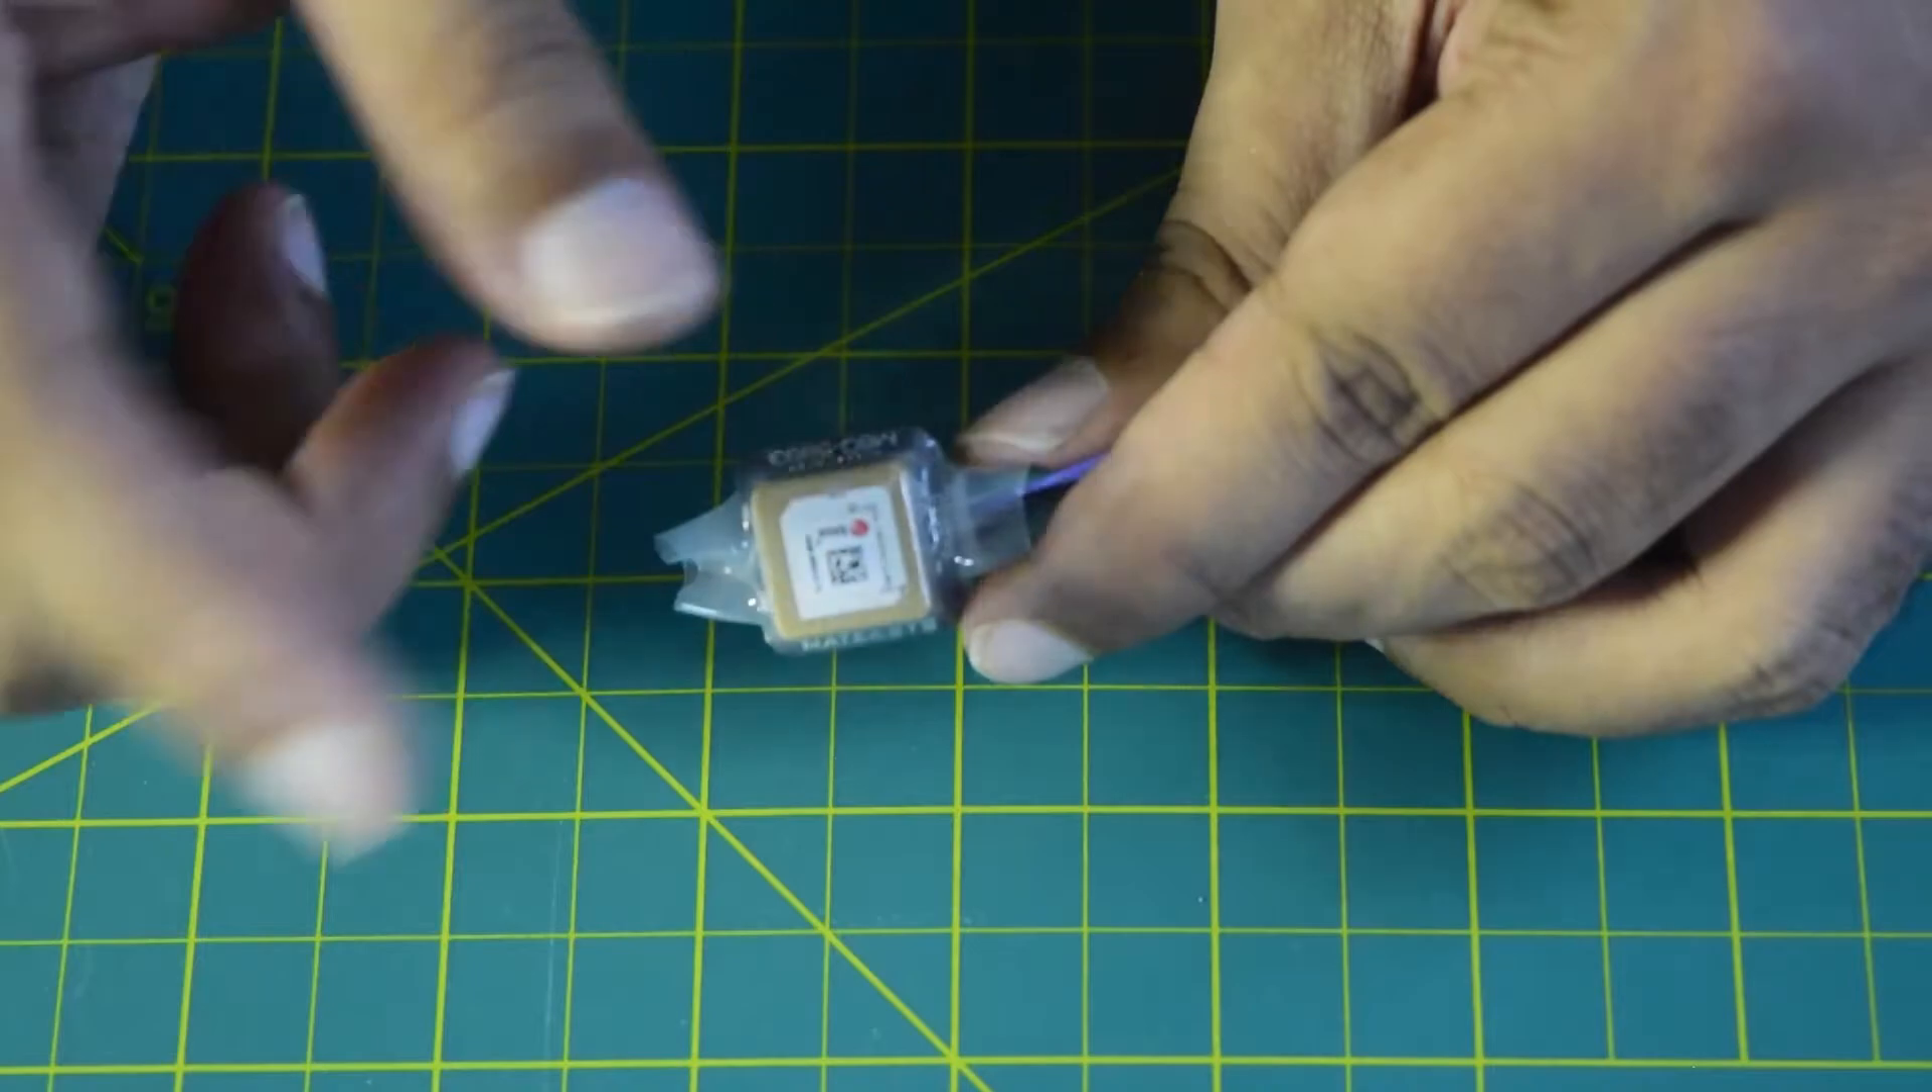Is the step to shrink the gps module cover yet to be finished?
No.